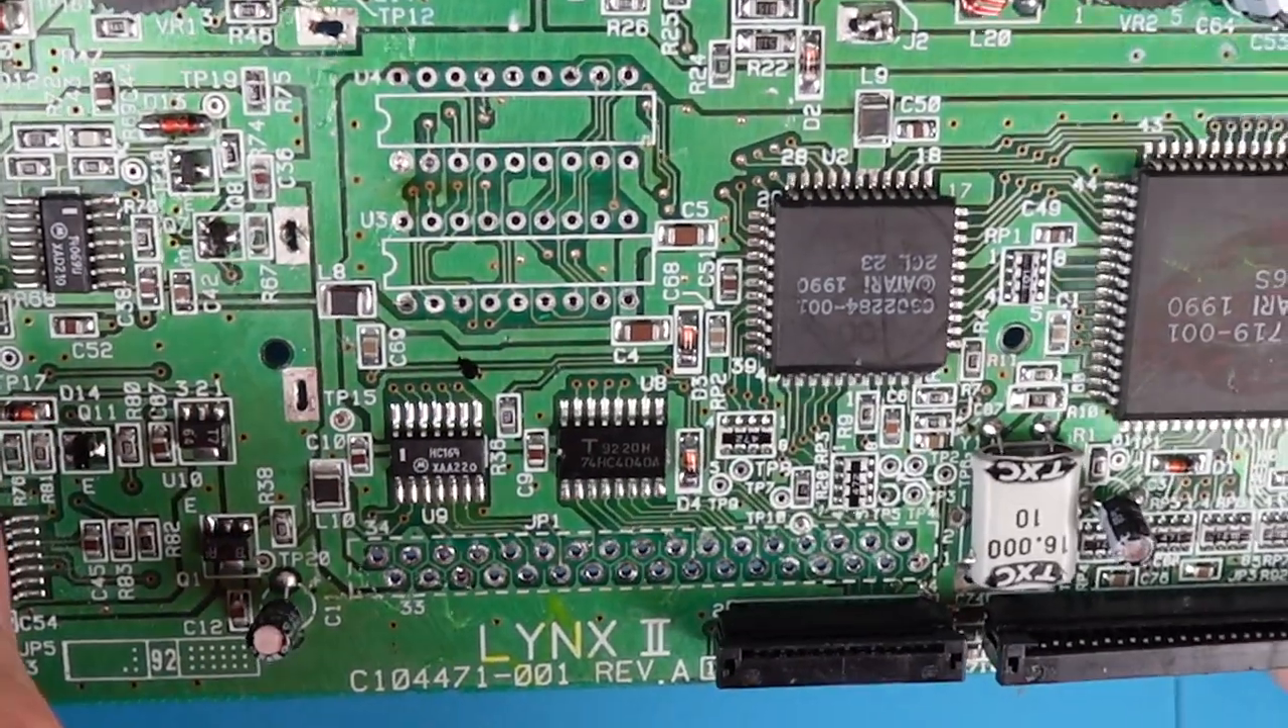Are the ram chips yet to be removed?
No.